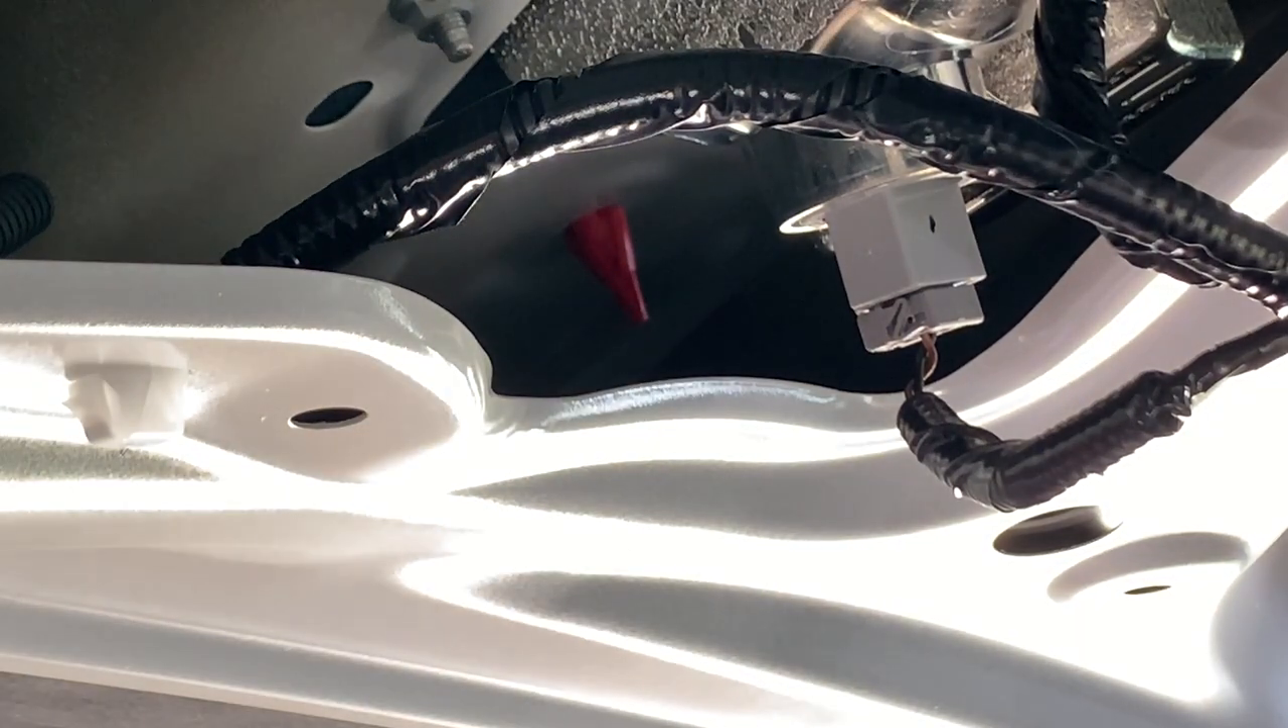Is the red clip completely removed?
No.